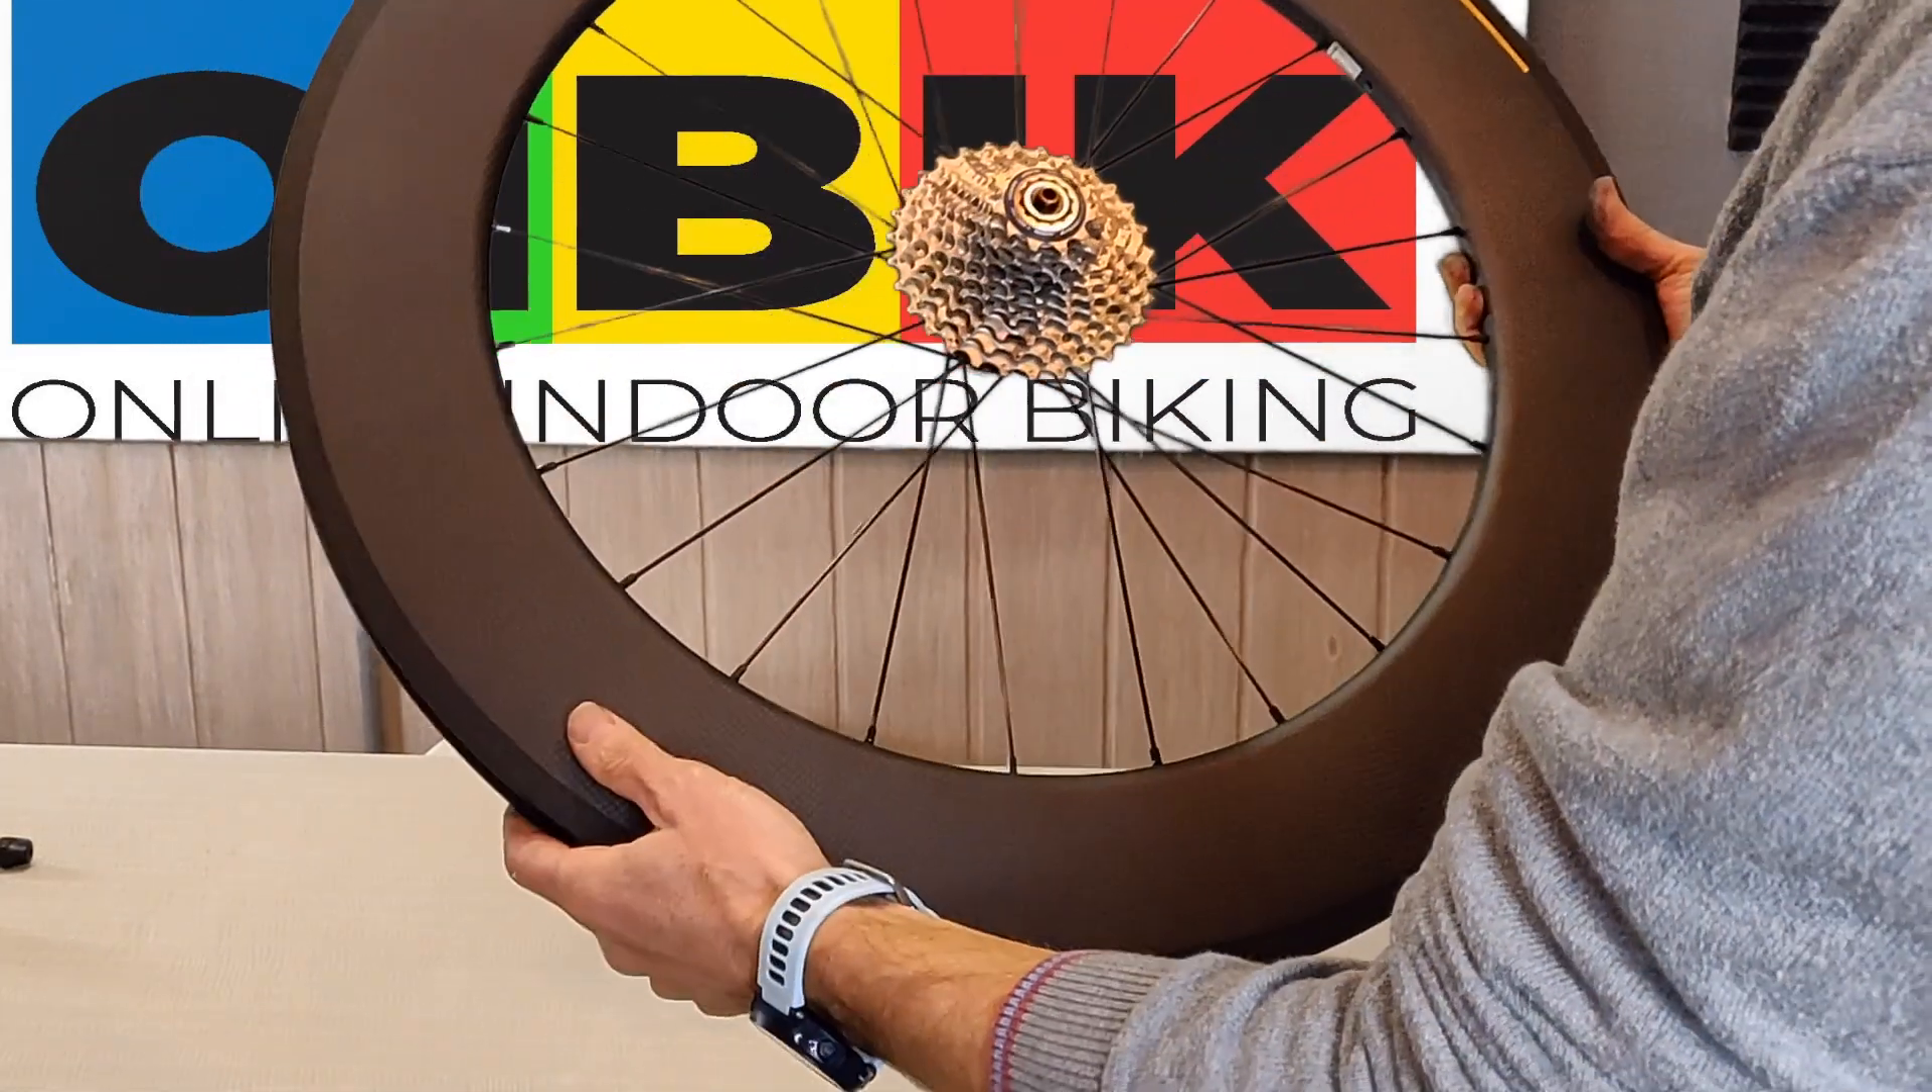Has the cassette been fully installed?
Yes.